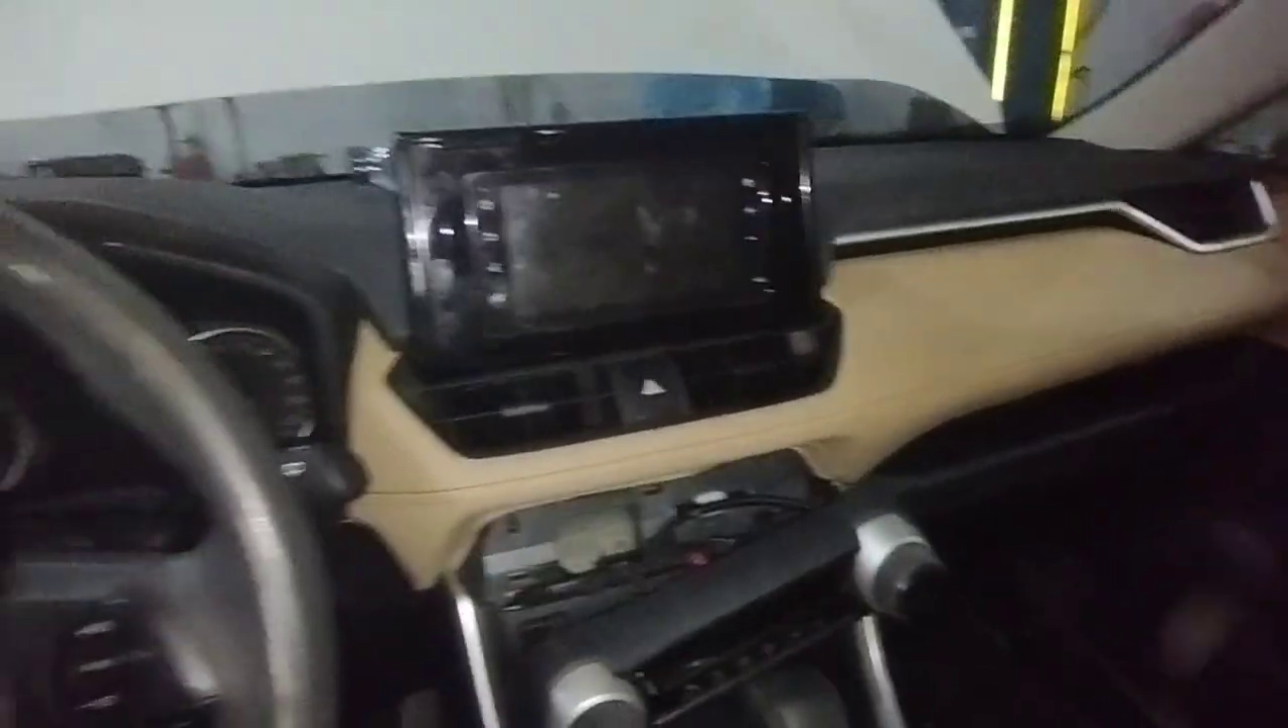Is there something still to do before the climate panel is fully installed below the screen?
Yes.